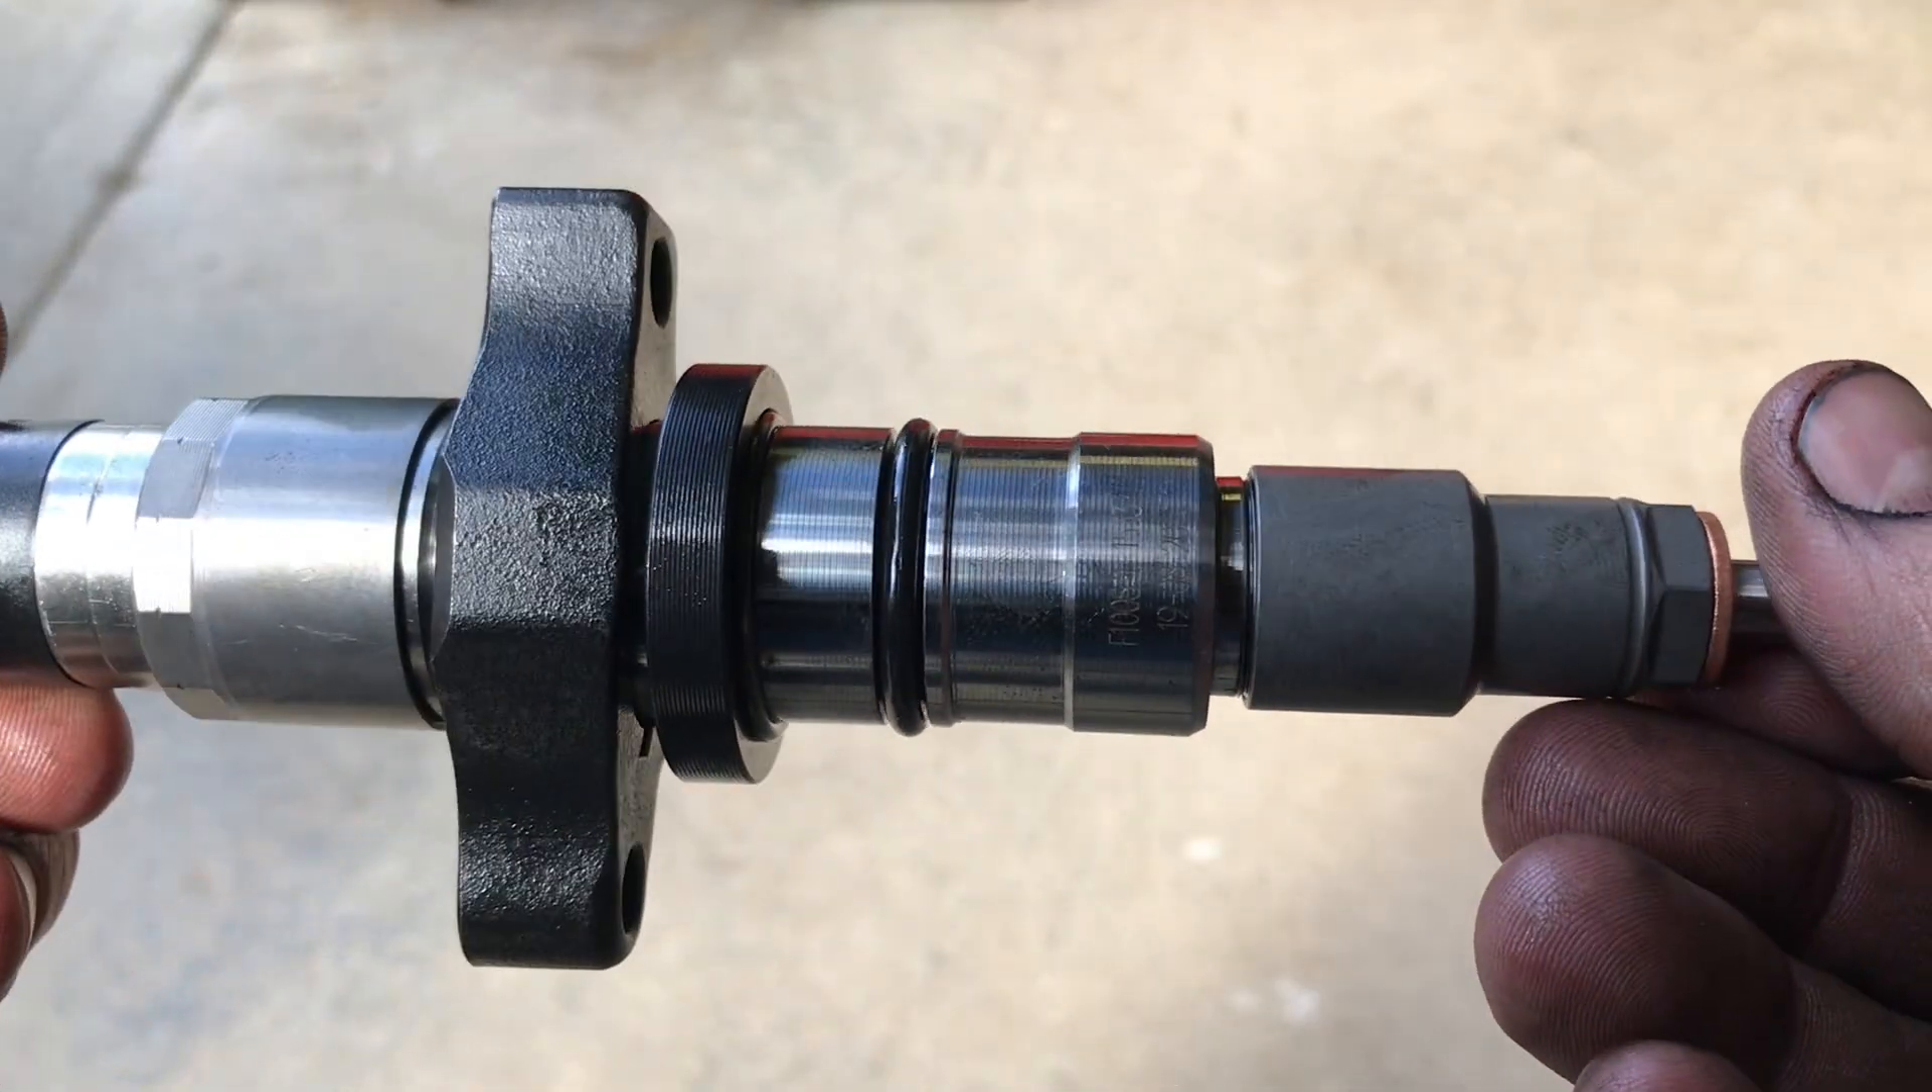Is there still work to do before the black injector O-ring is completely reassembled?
No.